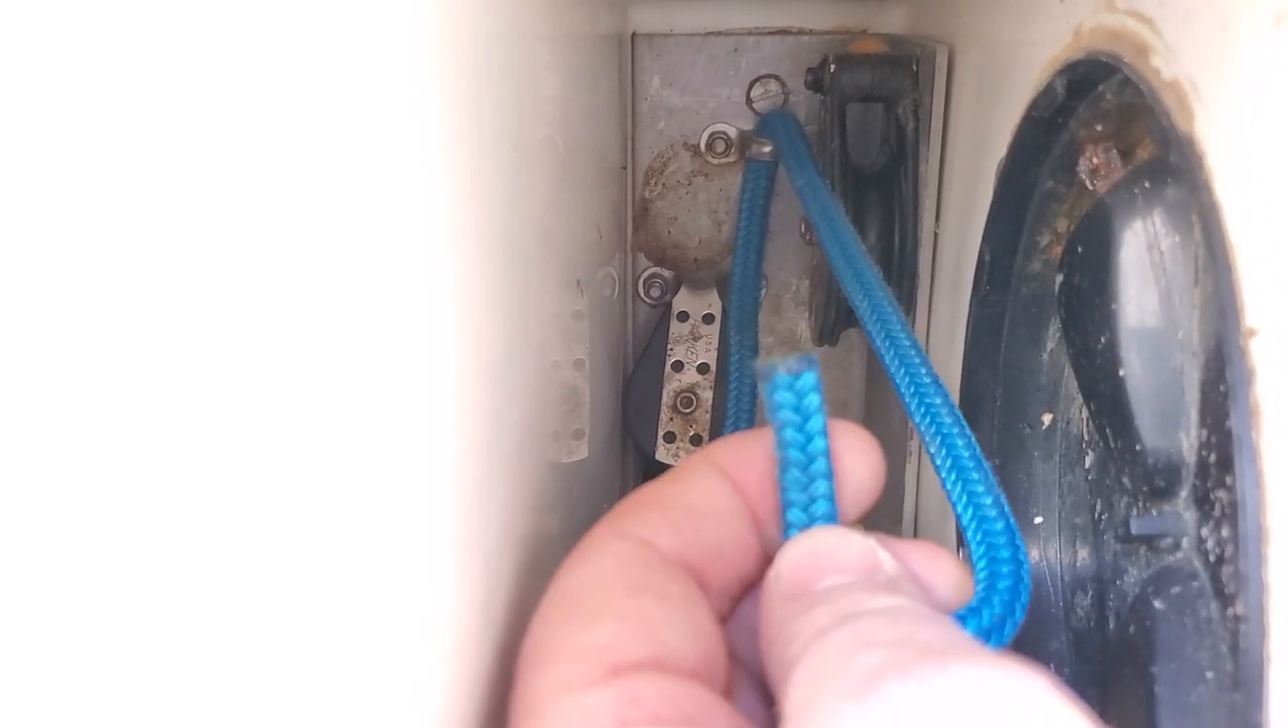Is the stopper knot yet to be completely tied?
Yes.